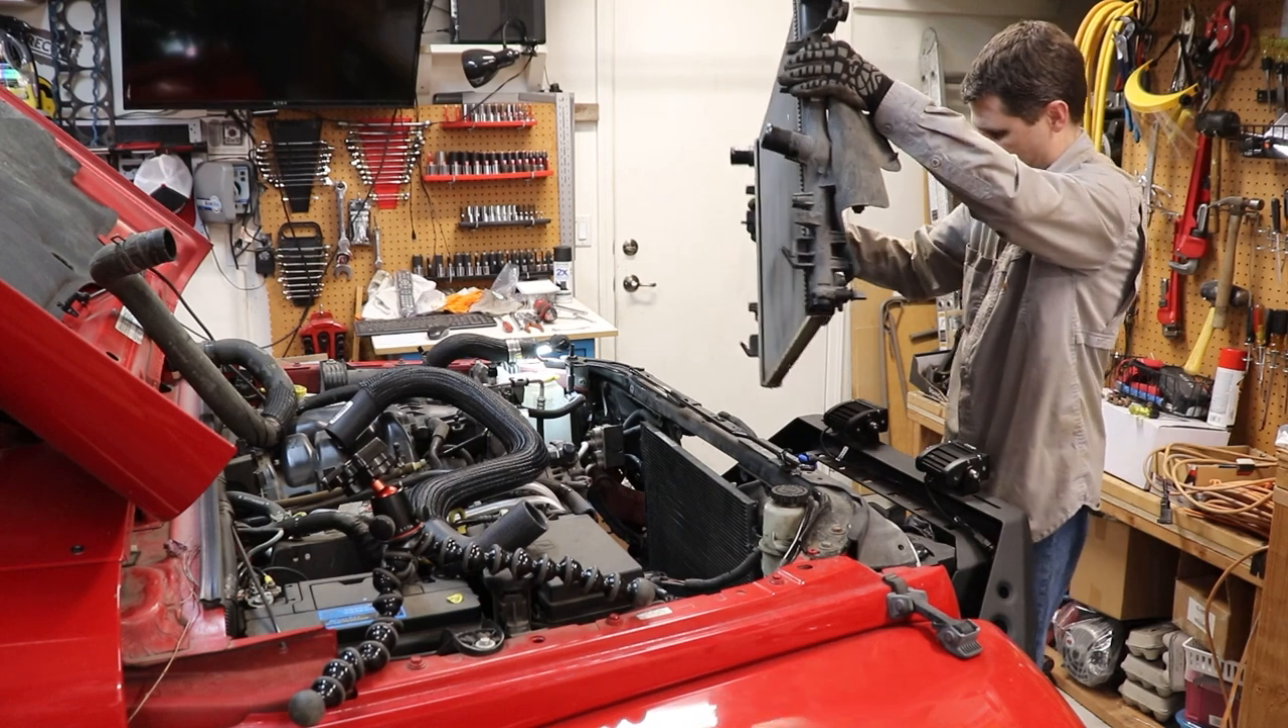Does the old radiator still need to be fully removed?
No.